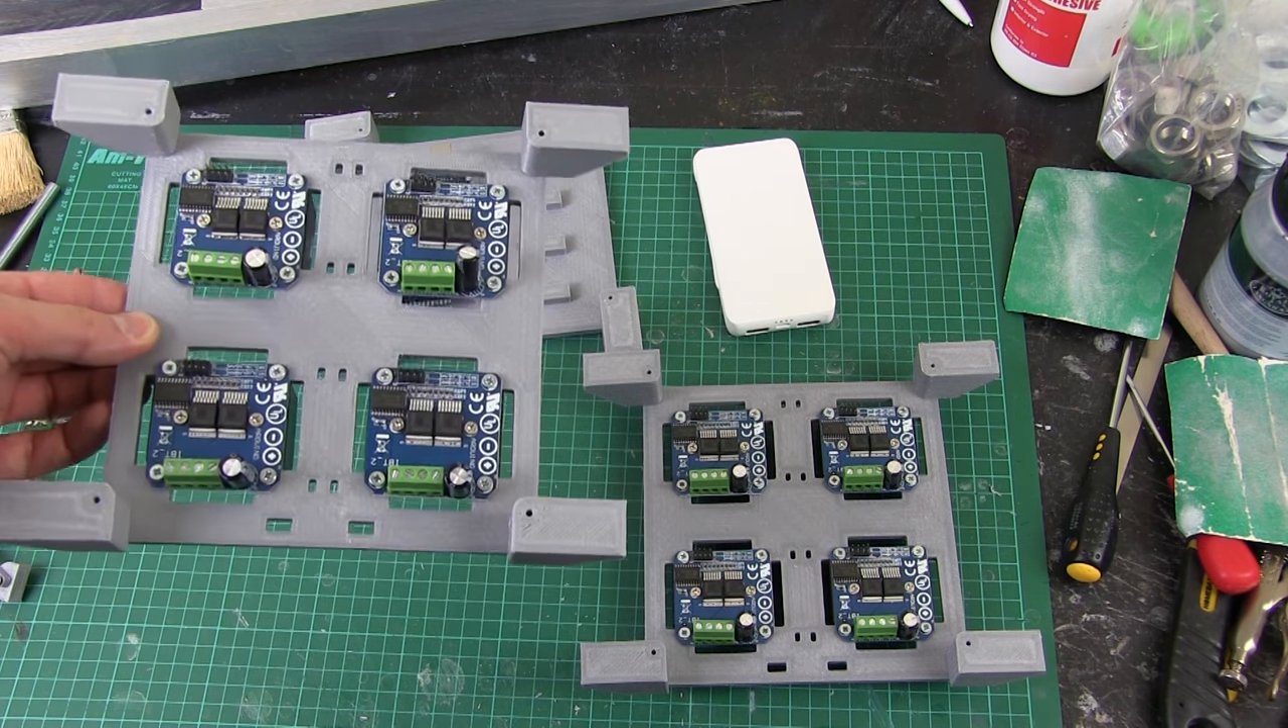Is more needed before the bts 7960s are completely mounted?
No.